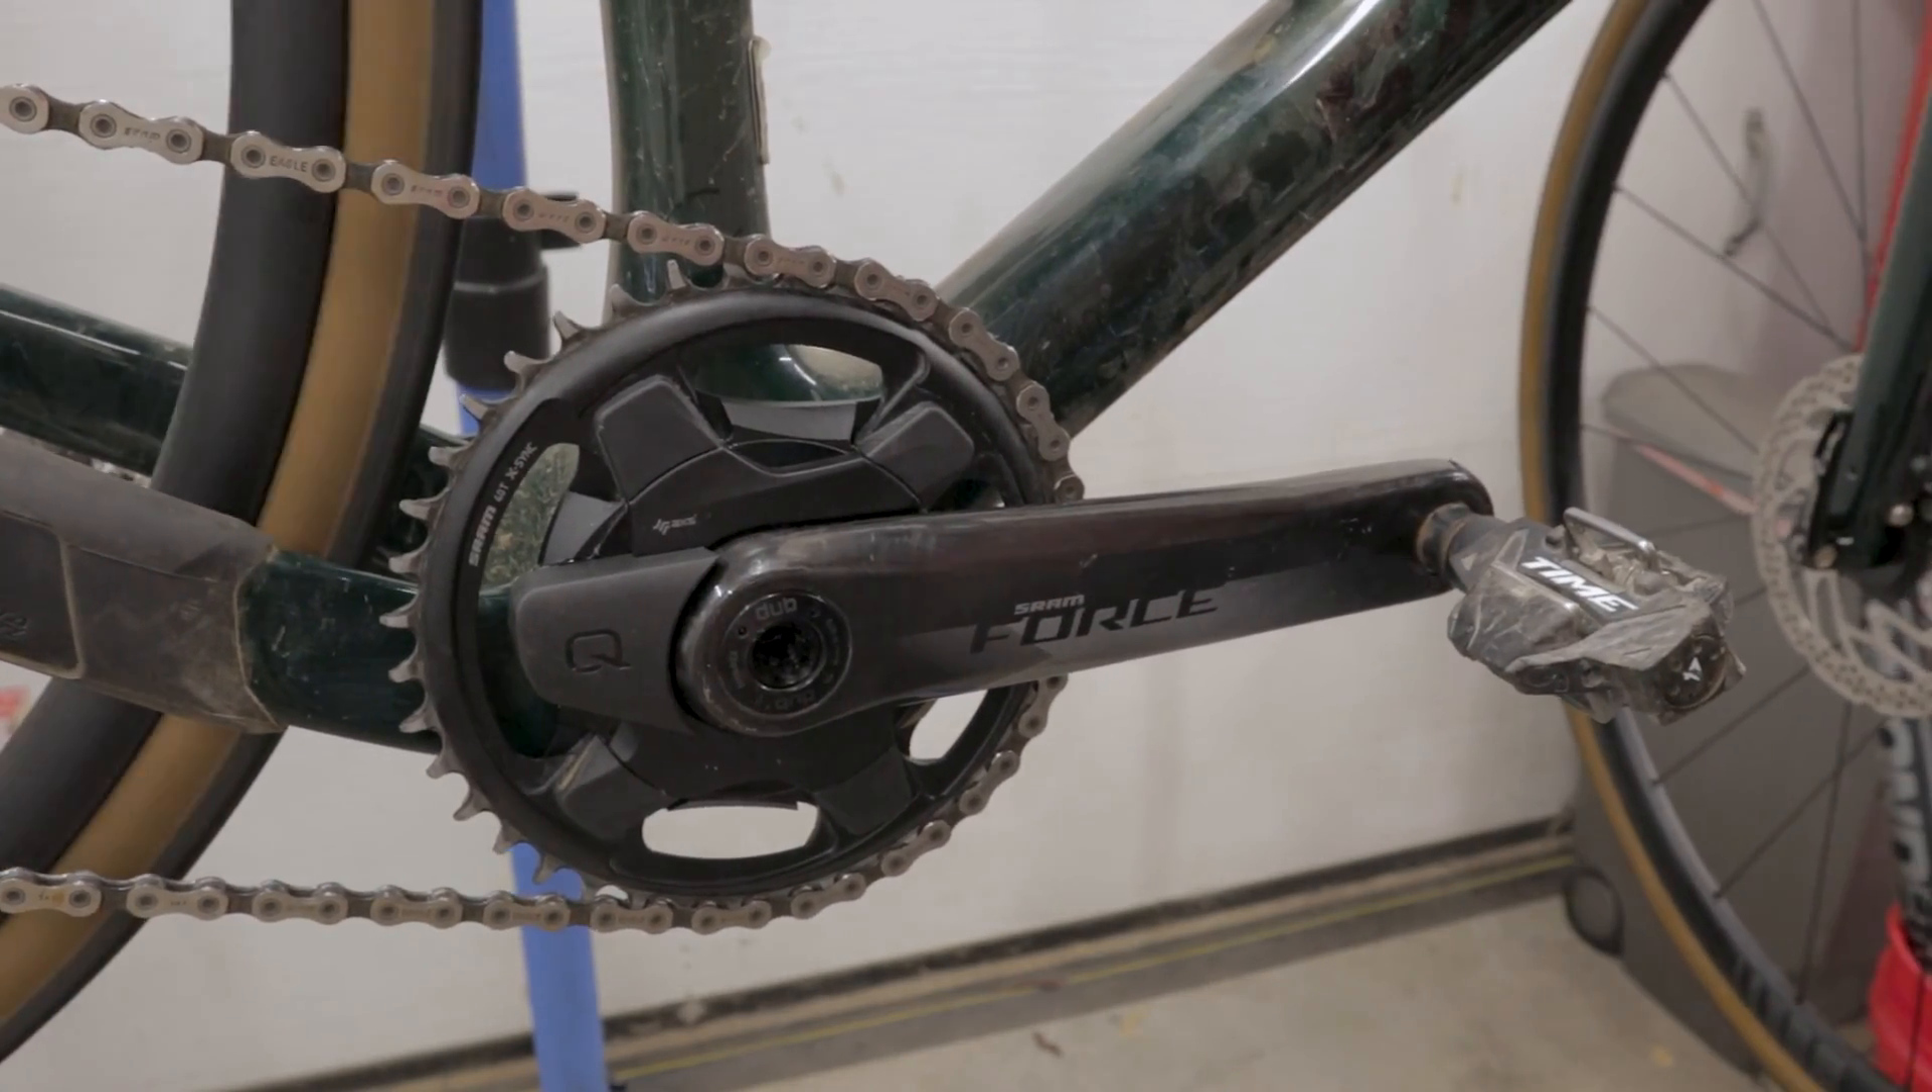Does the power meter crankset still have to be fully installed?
No.